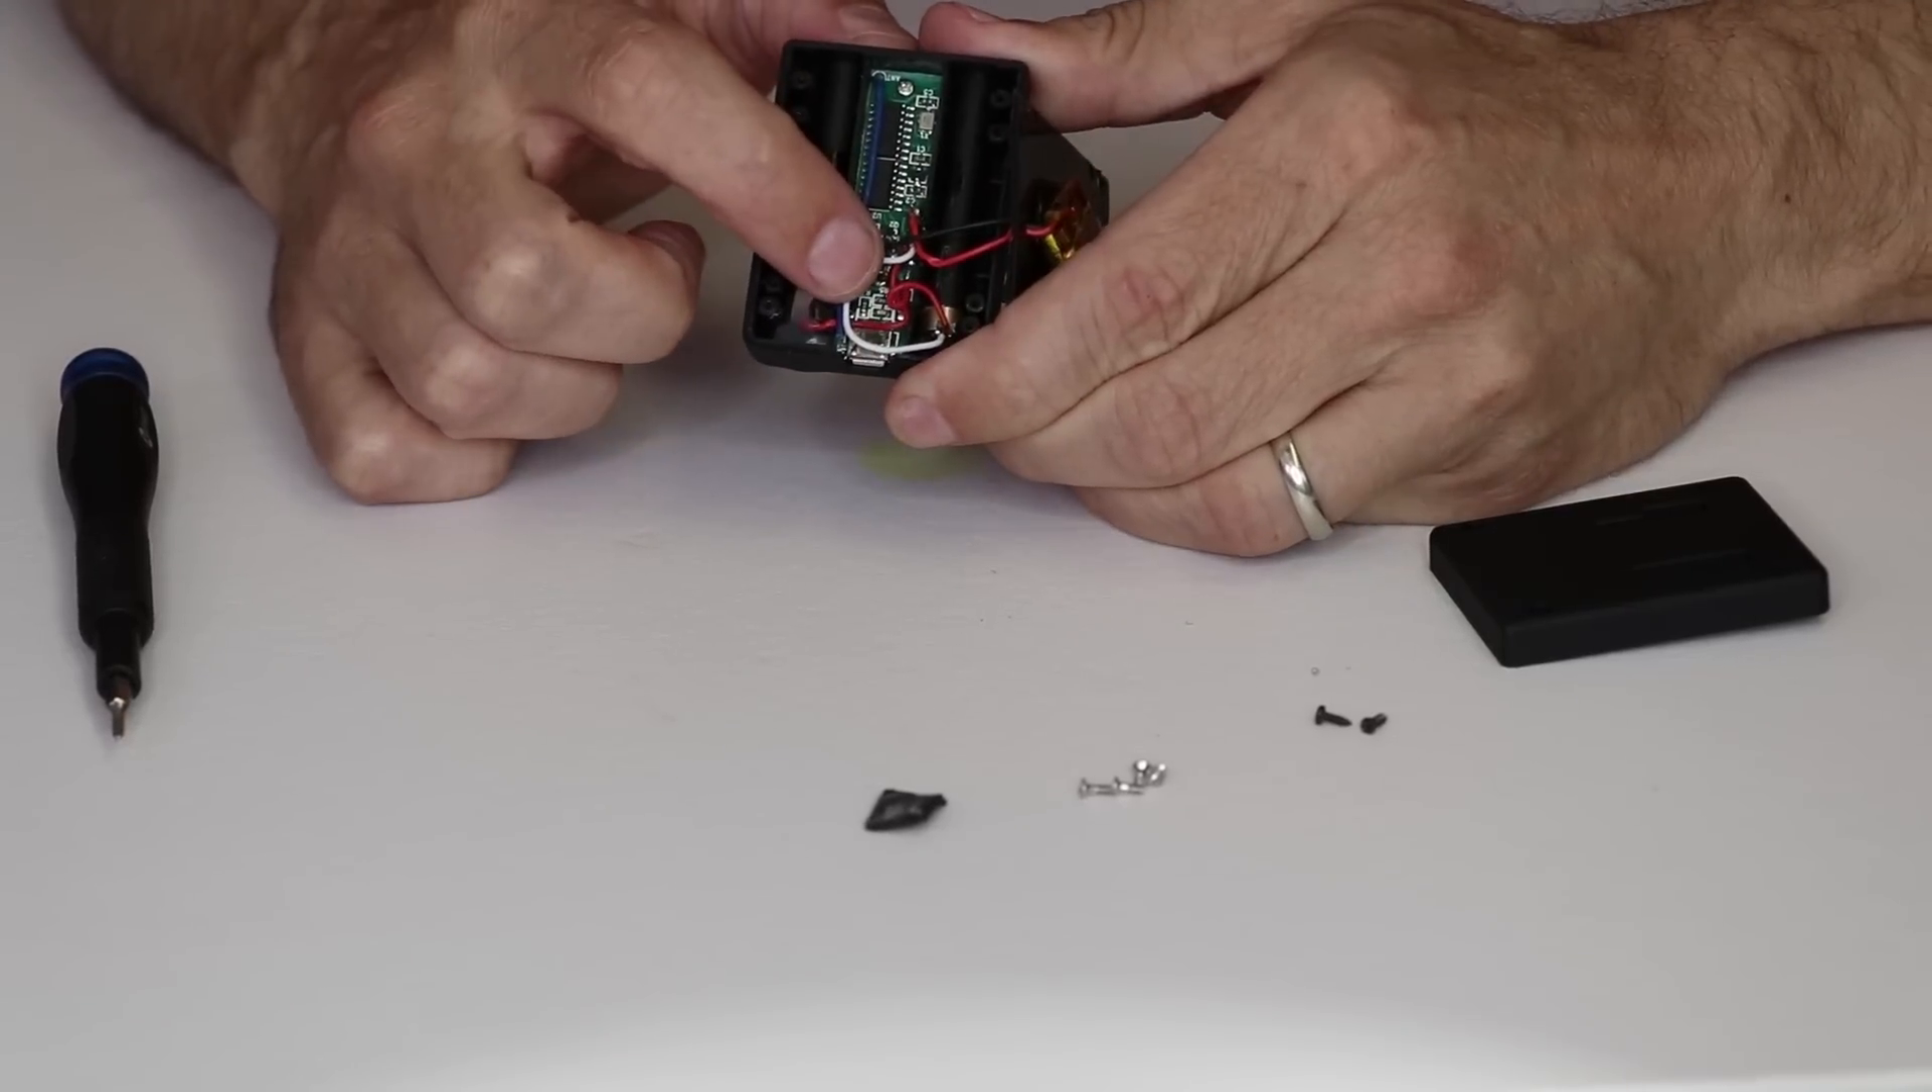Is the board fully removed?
No.